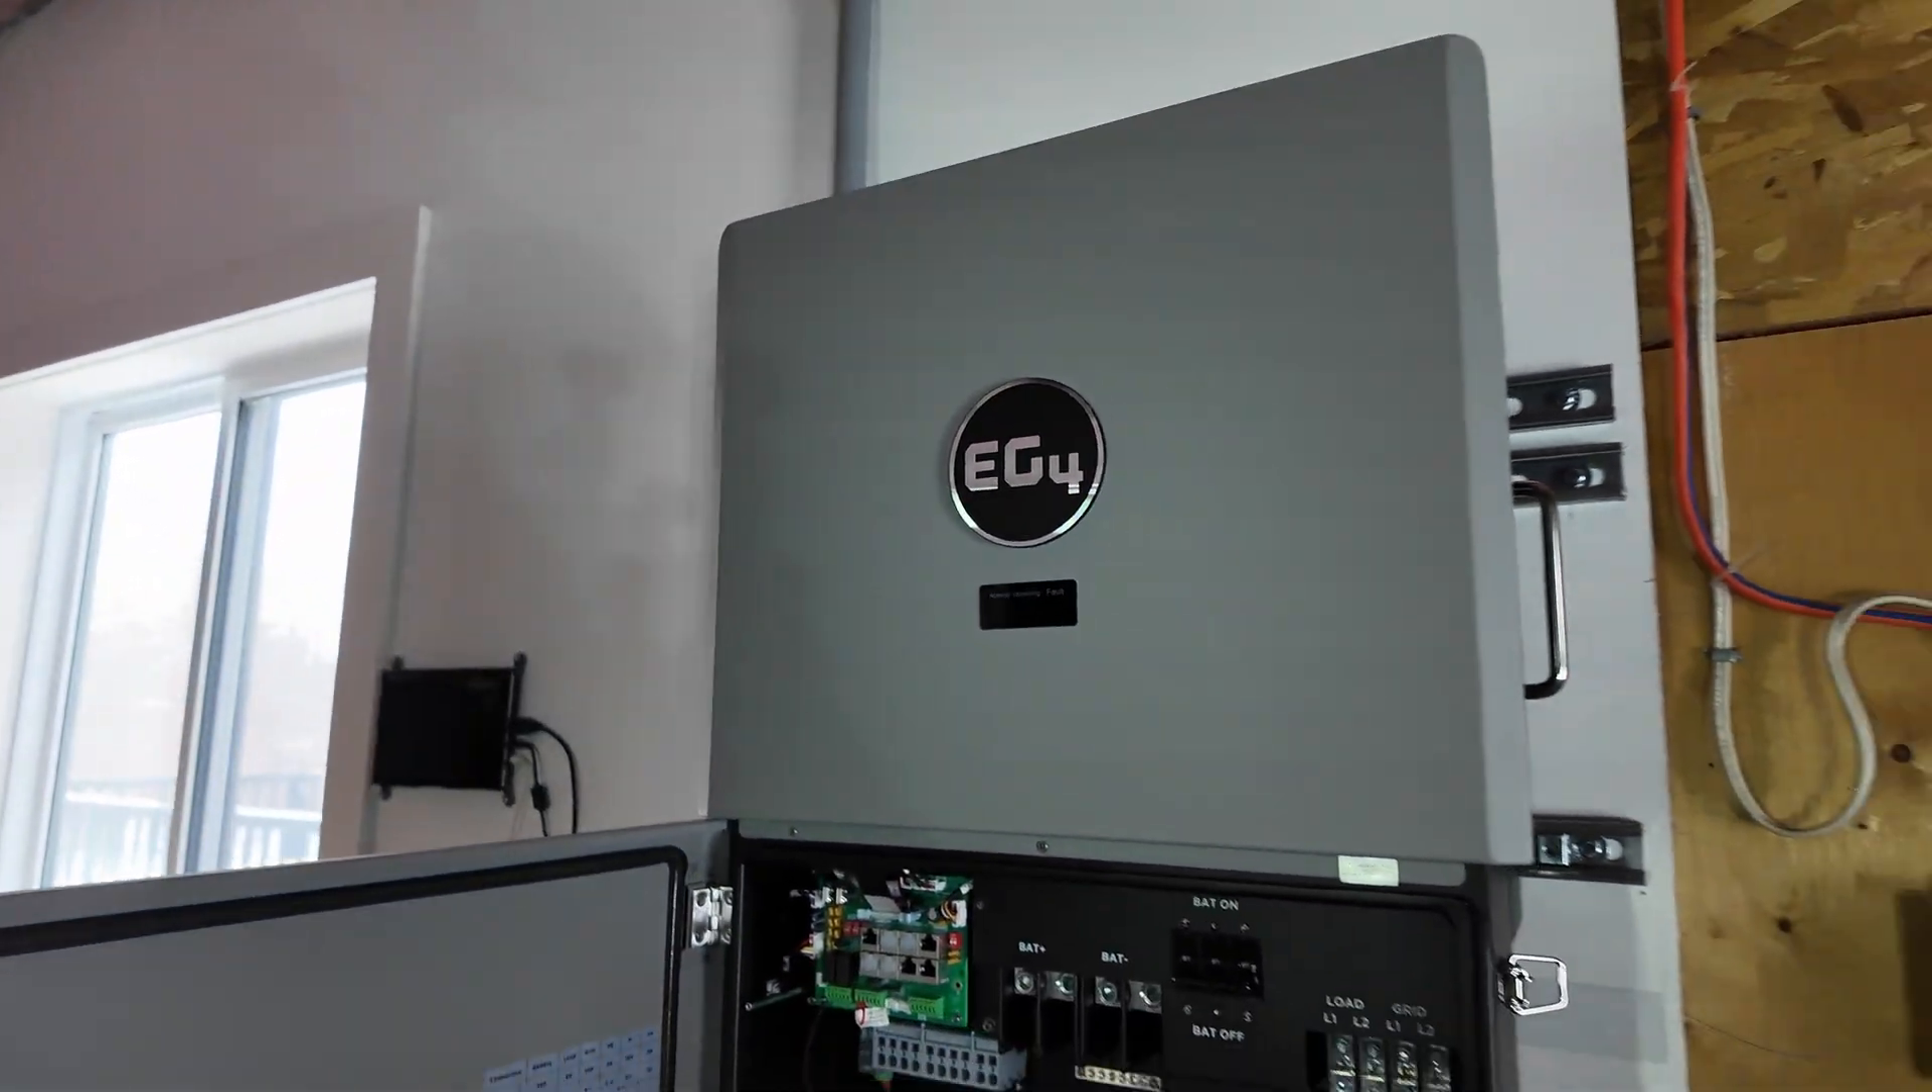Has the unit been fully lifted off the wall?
No.